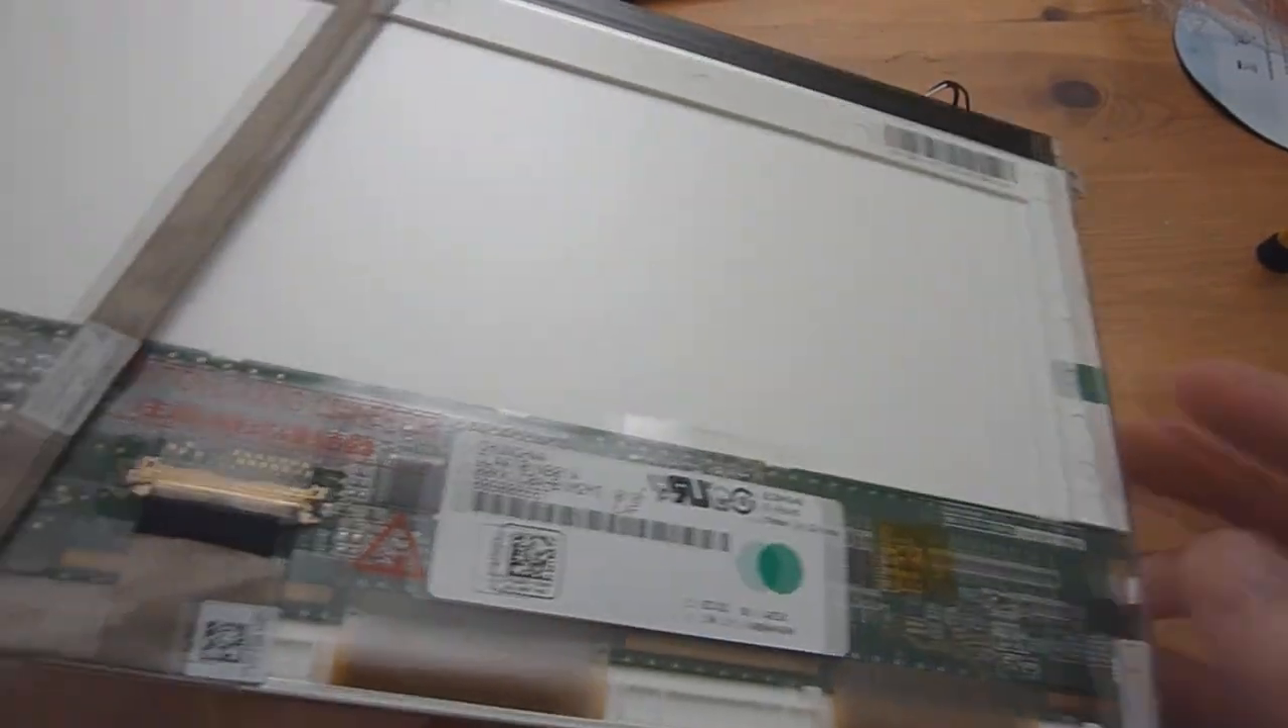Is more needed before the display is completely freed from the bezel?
No.